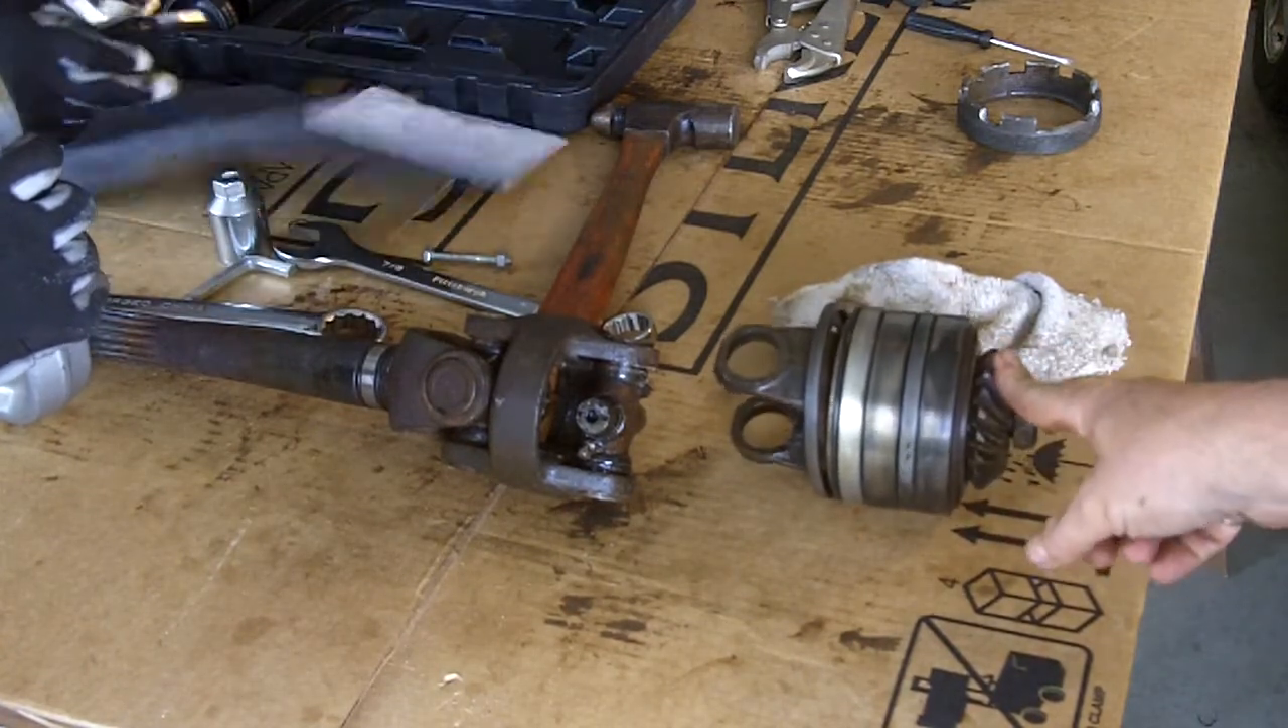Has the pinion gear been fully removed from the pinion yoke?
No.